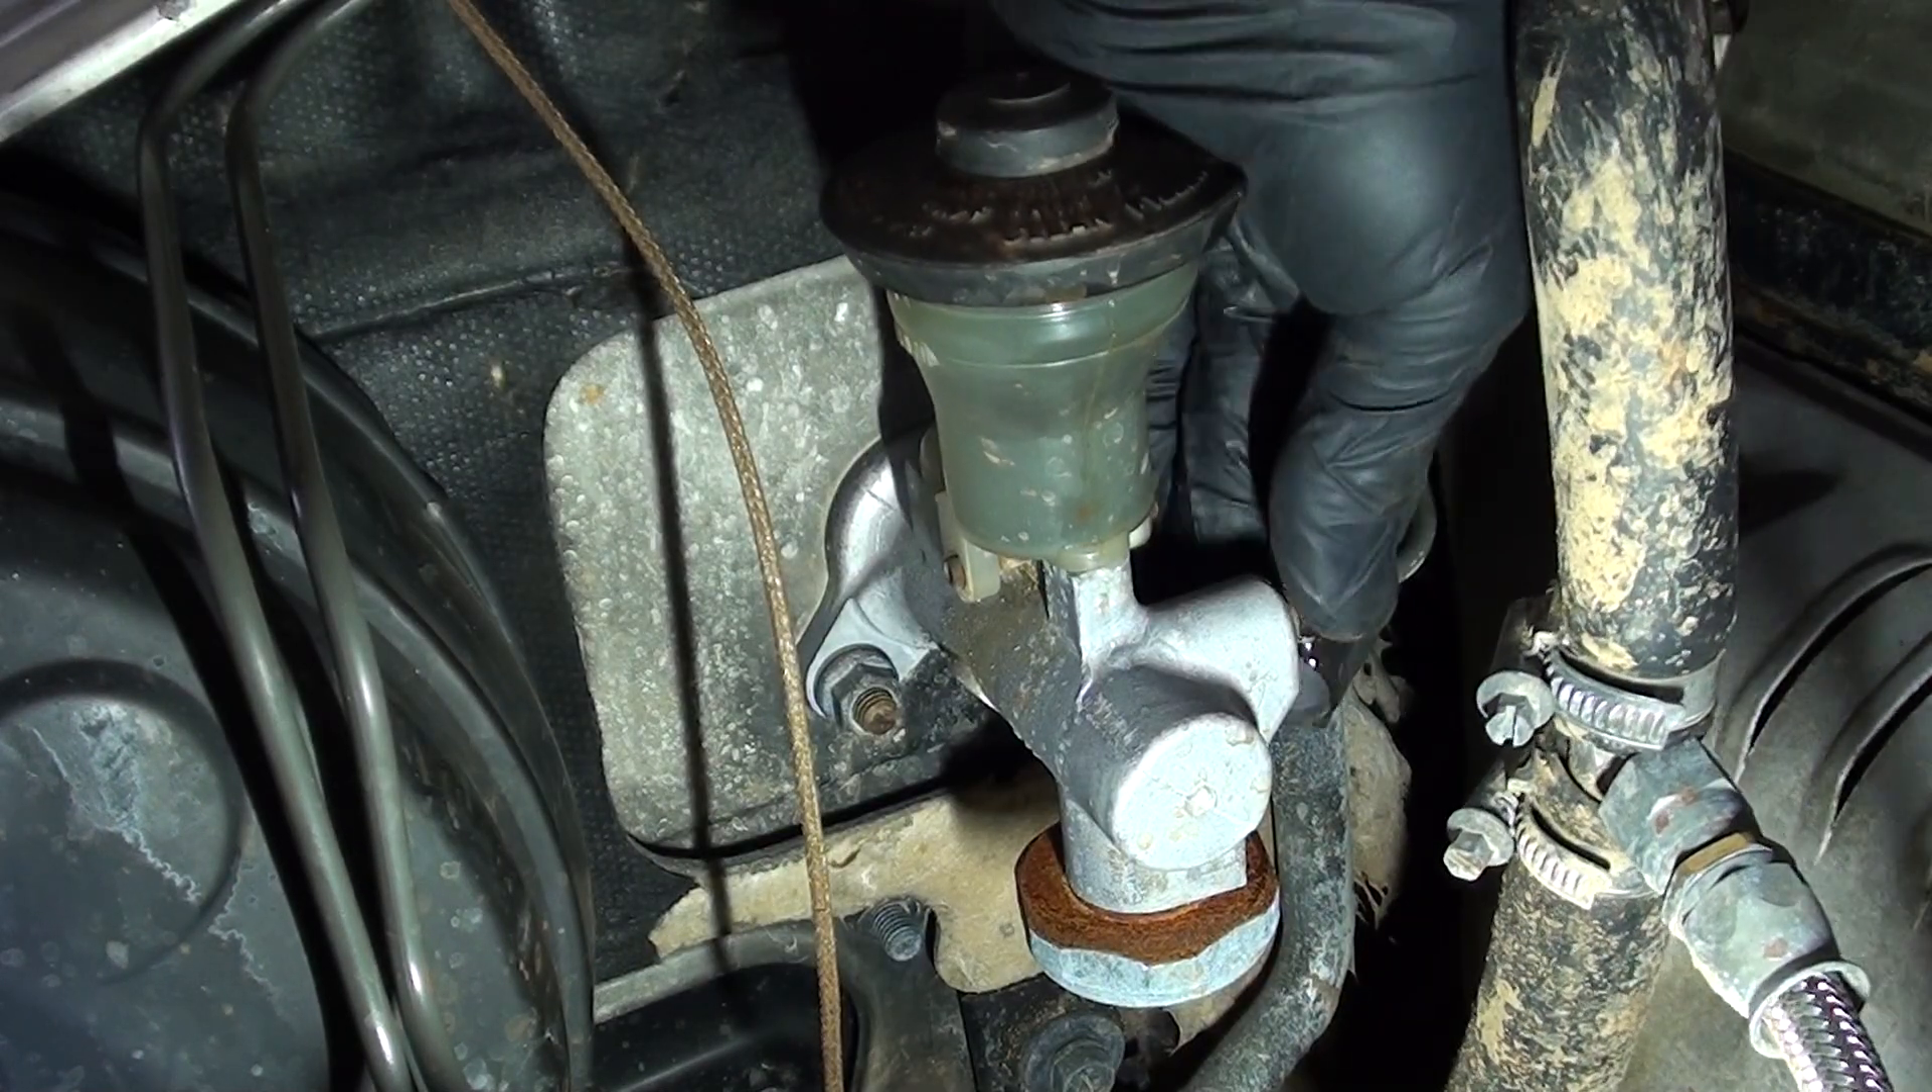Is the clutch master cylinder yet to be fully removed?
Yes.